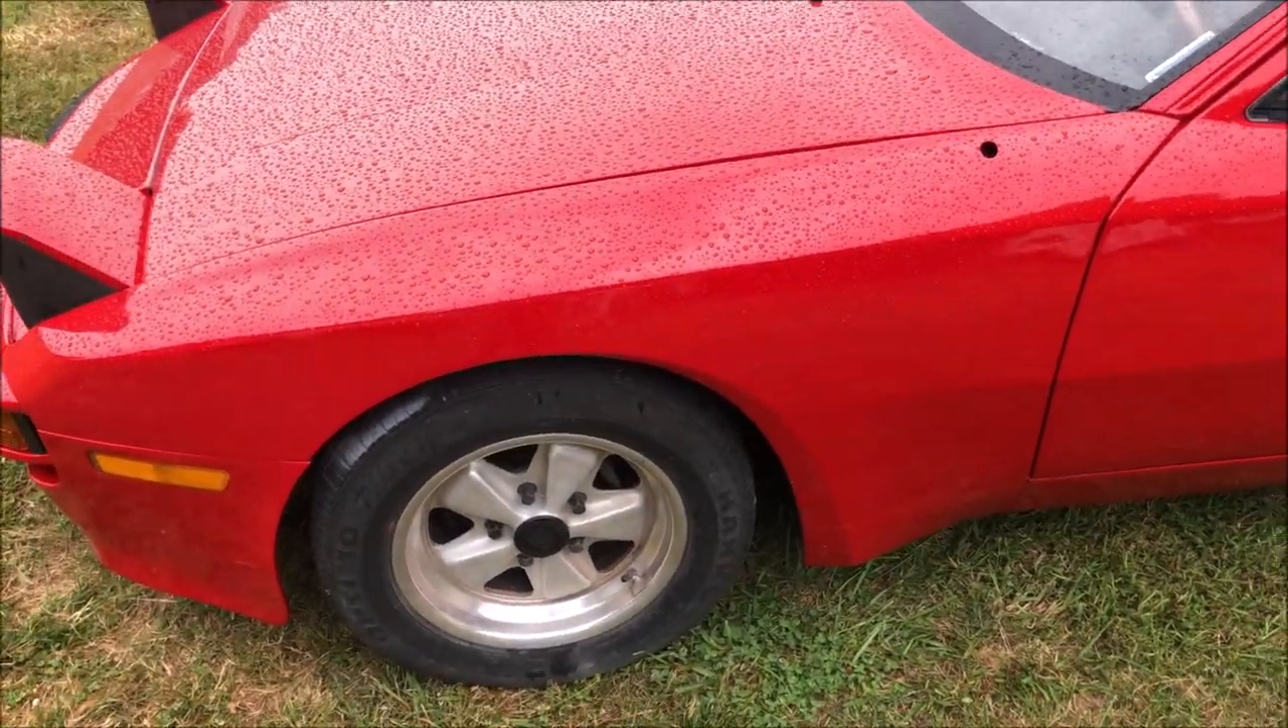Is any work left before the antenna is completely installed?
Yes.